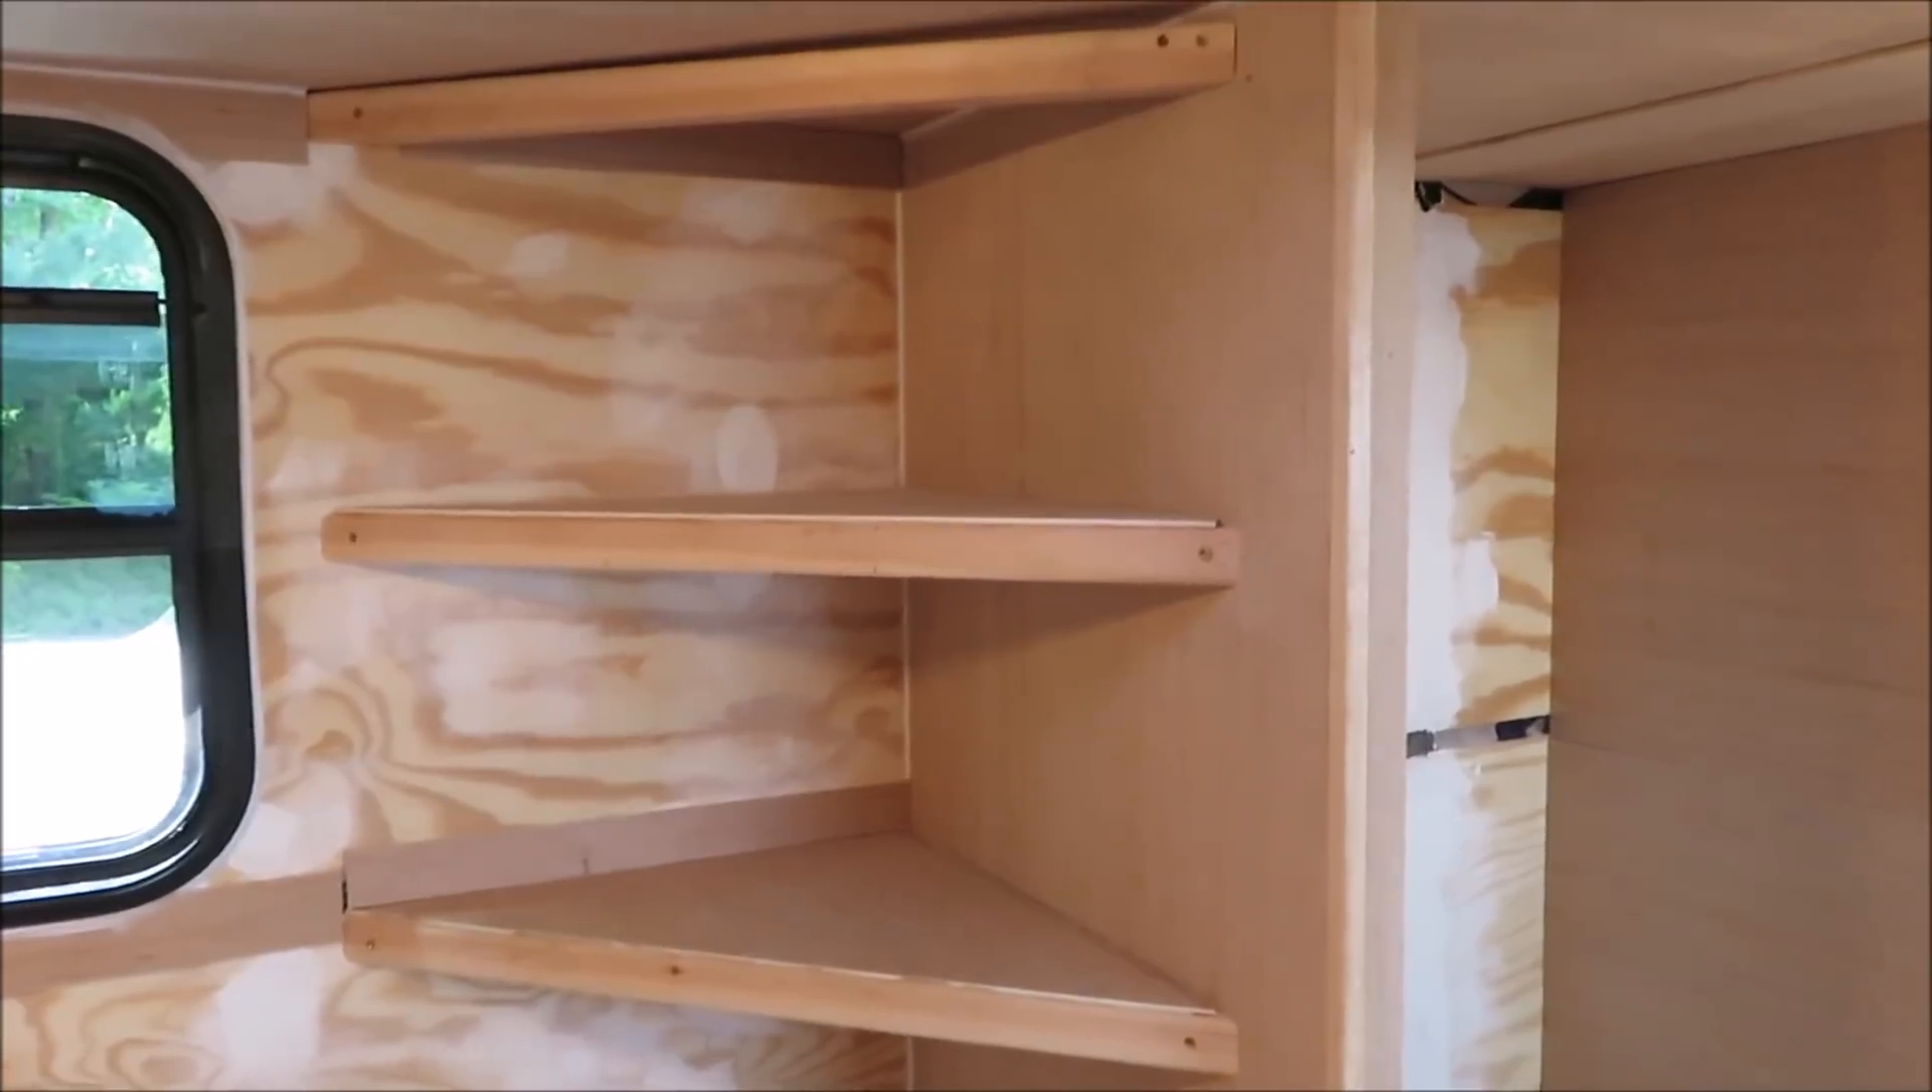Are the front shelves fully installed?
Yes.